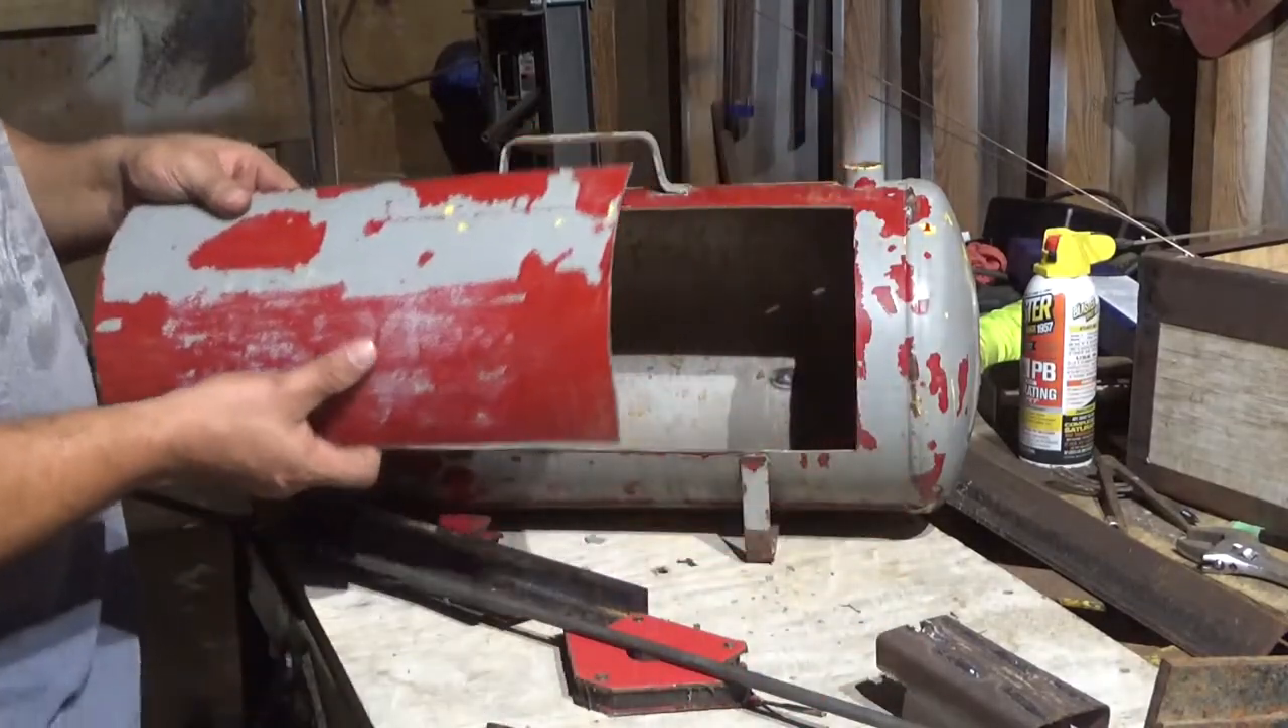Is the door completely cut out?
Yes.